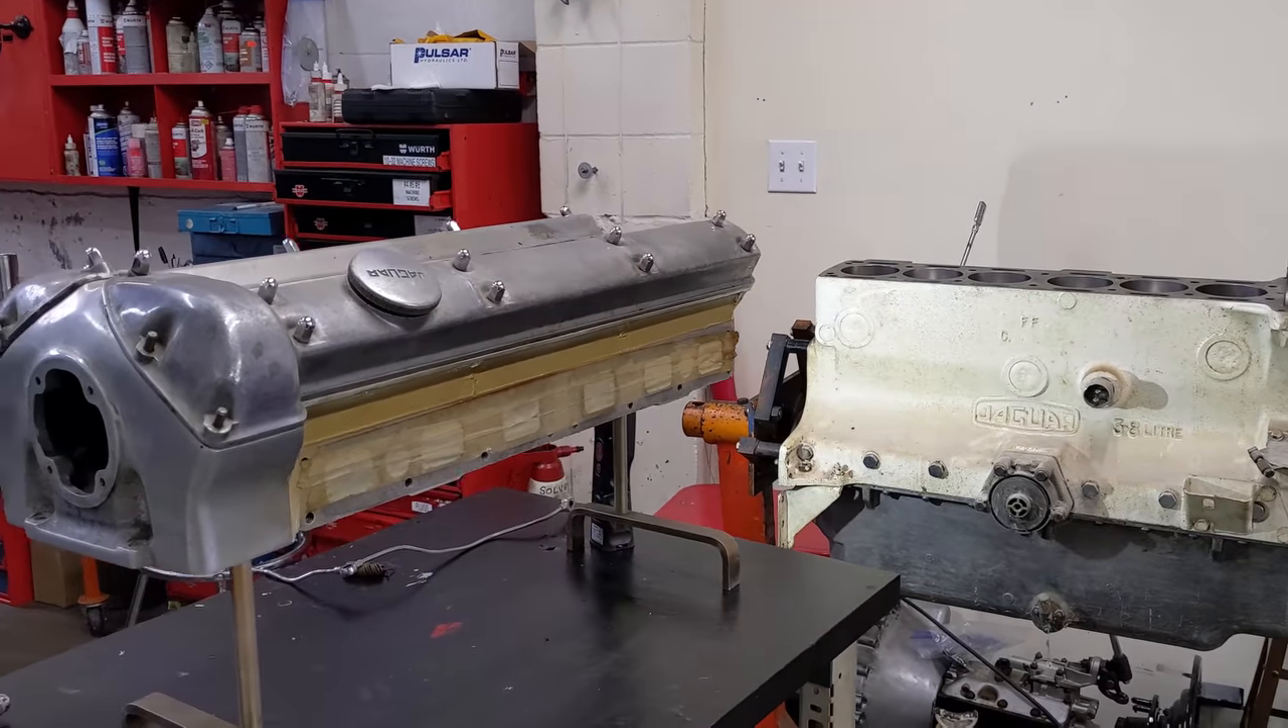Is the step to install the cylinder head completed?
No.